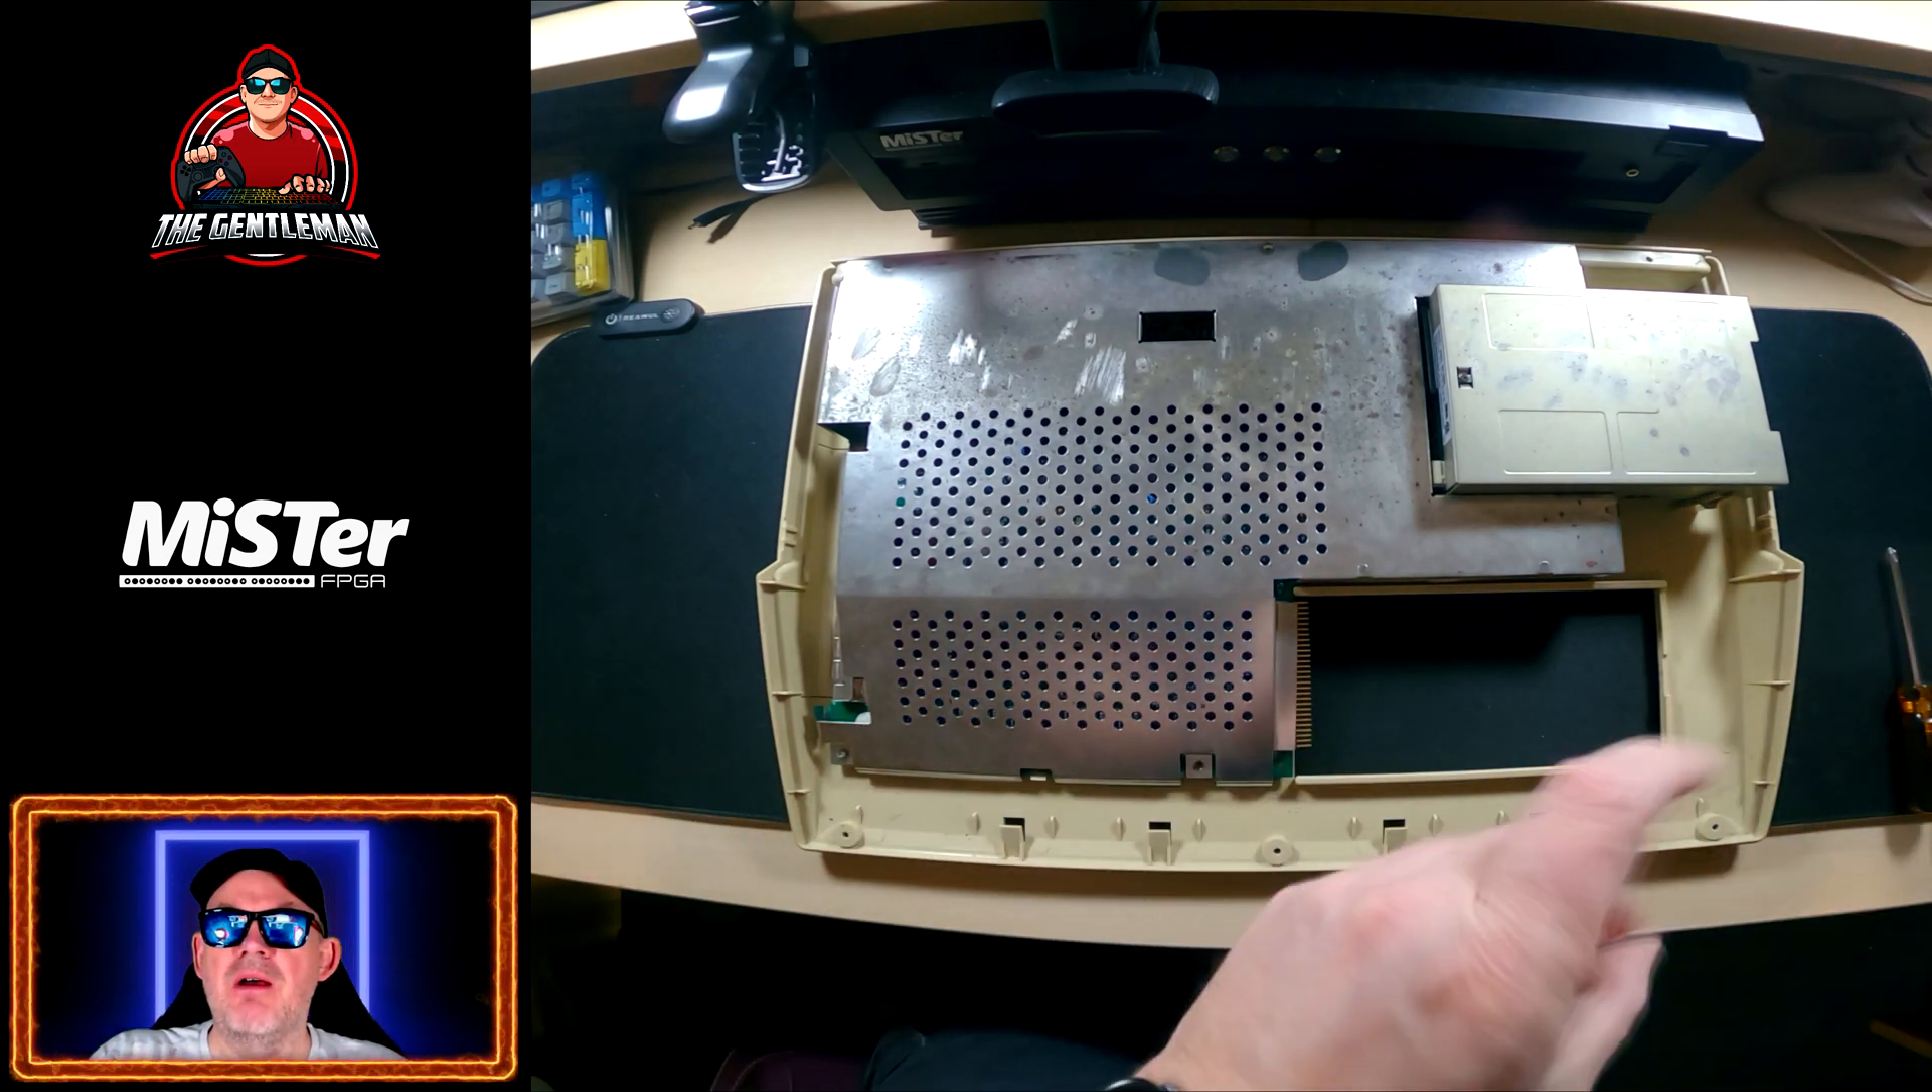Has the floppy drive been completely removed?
No.